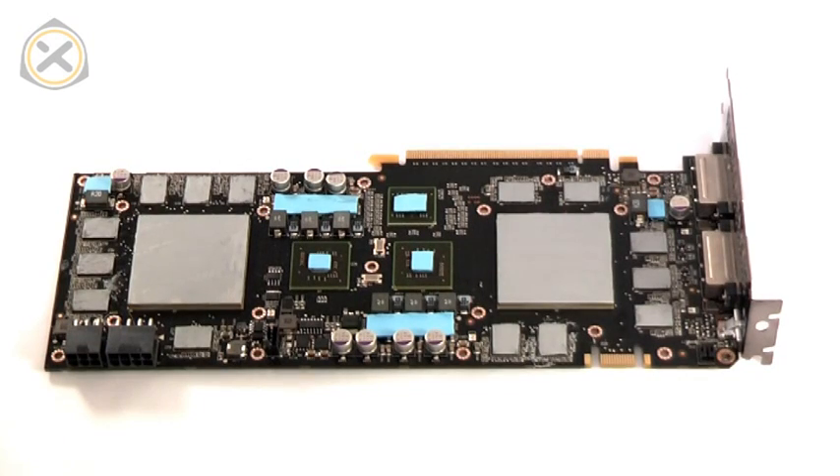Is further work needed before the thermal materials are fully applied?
No.